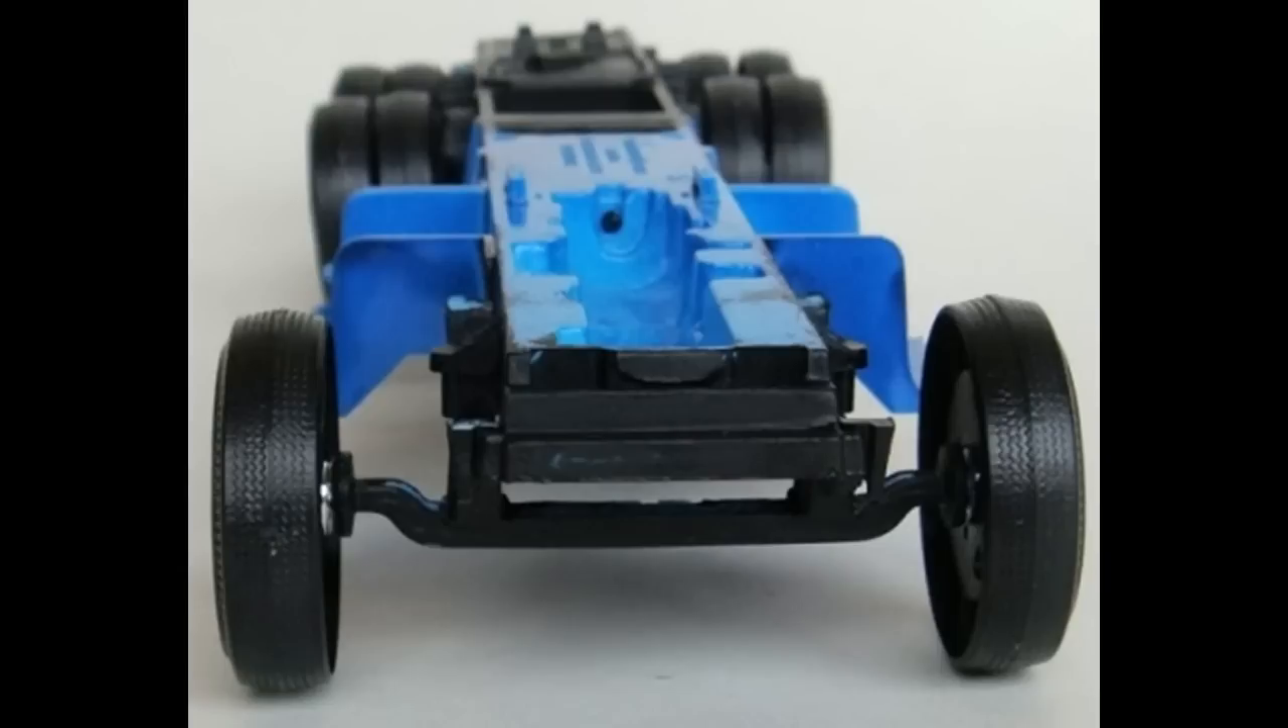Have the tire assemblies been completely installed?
Yes.